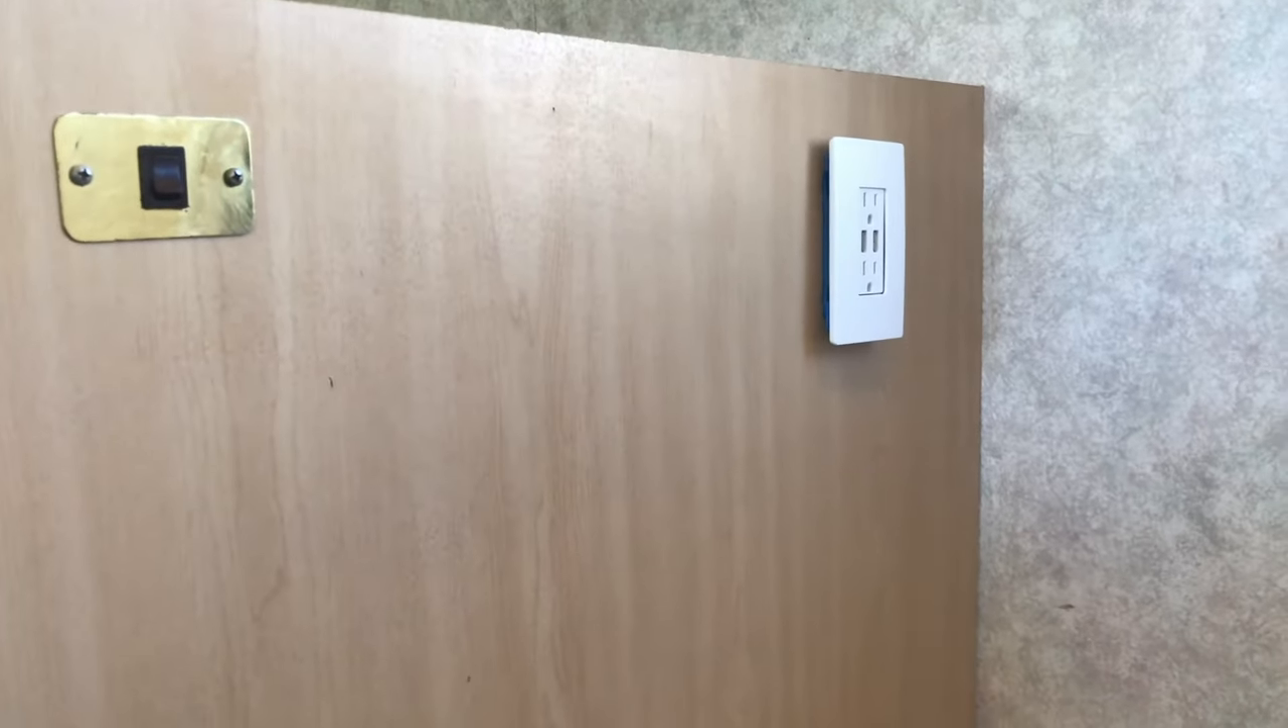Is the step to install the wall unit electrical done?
Yes.